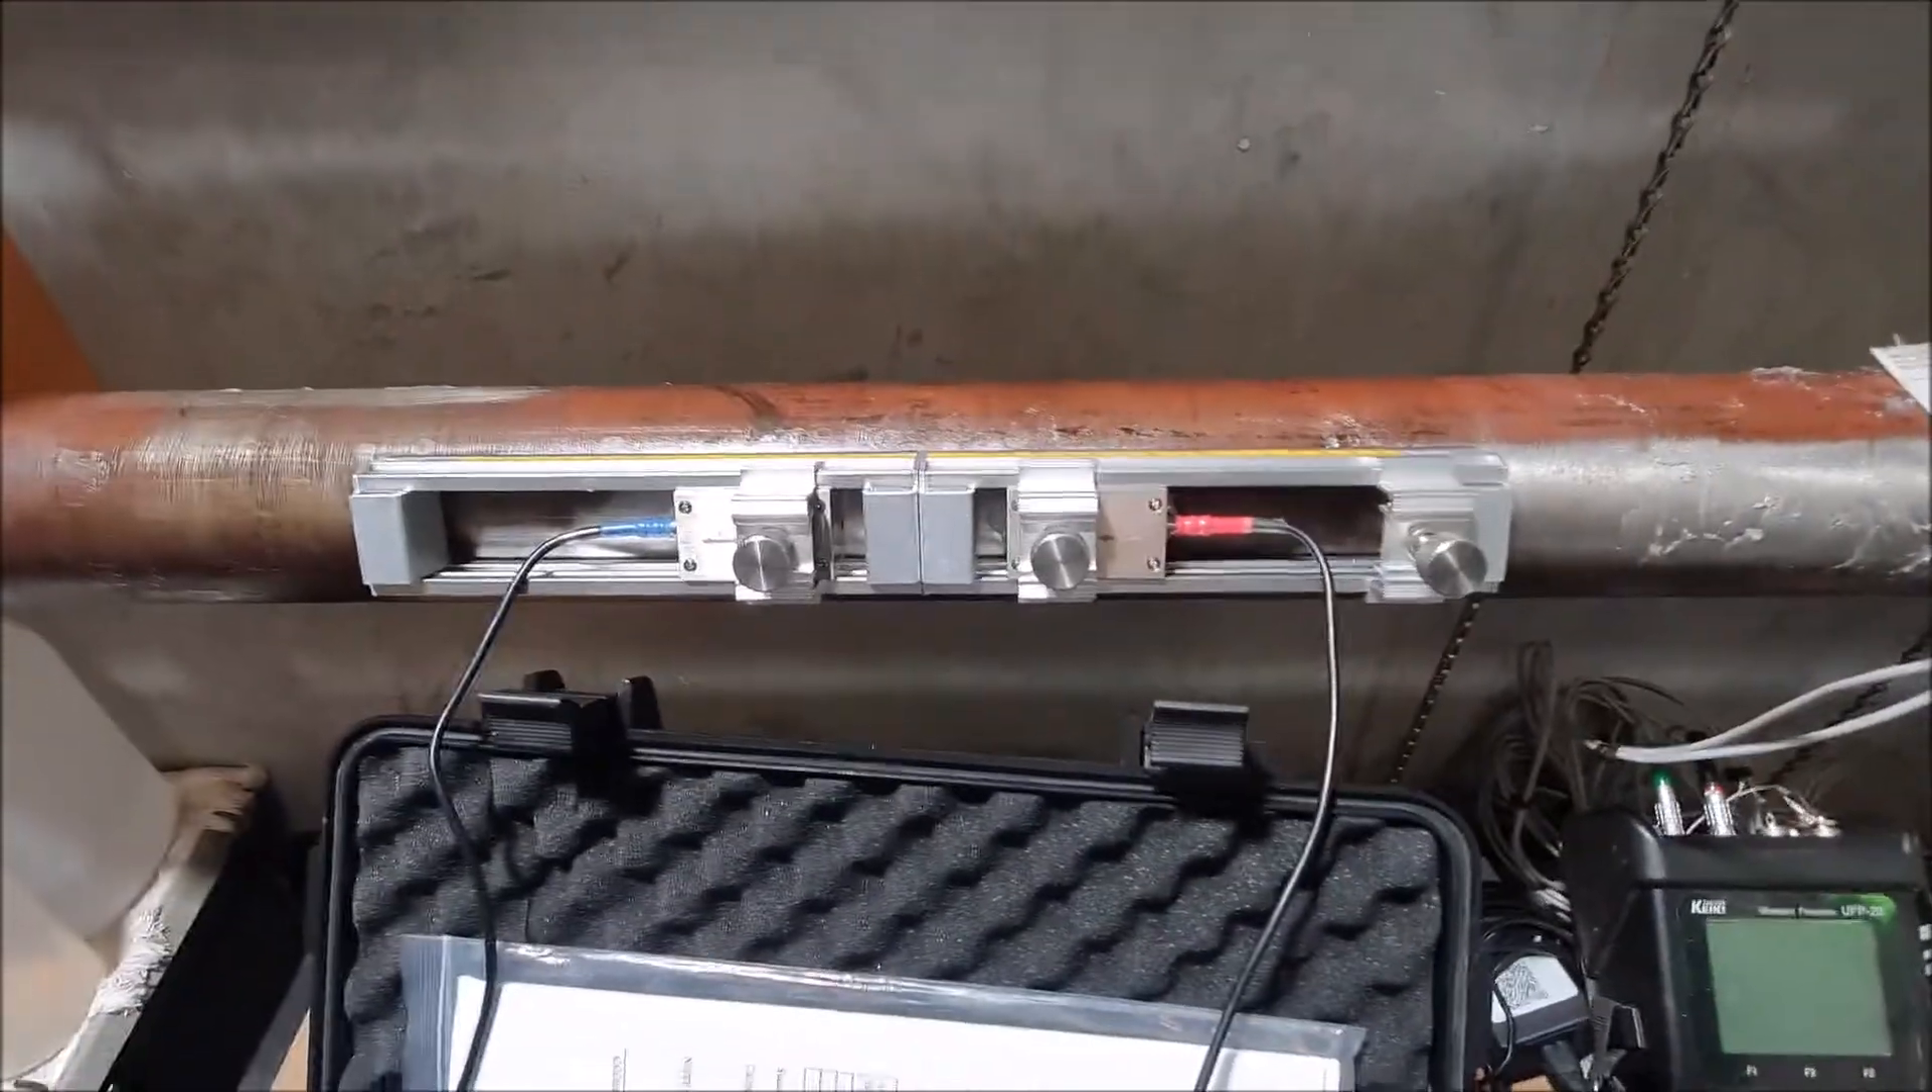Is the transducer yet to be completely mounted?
No.